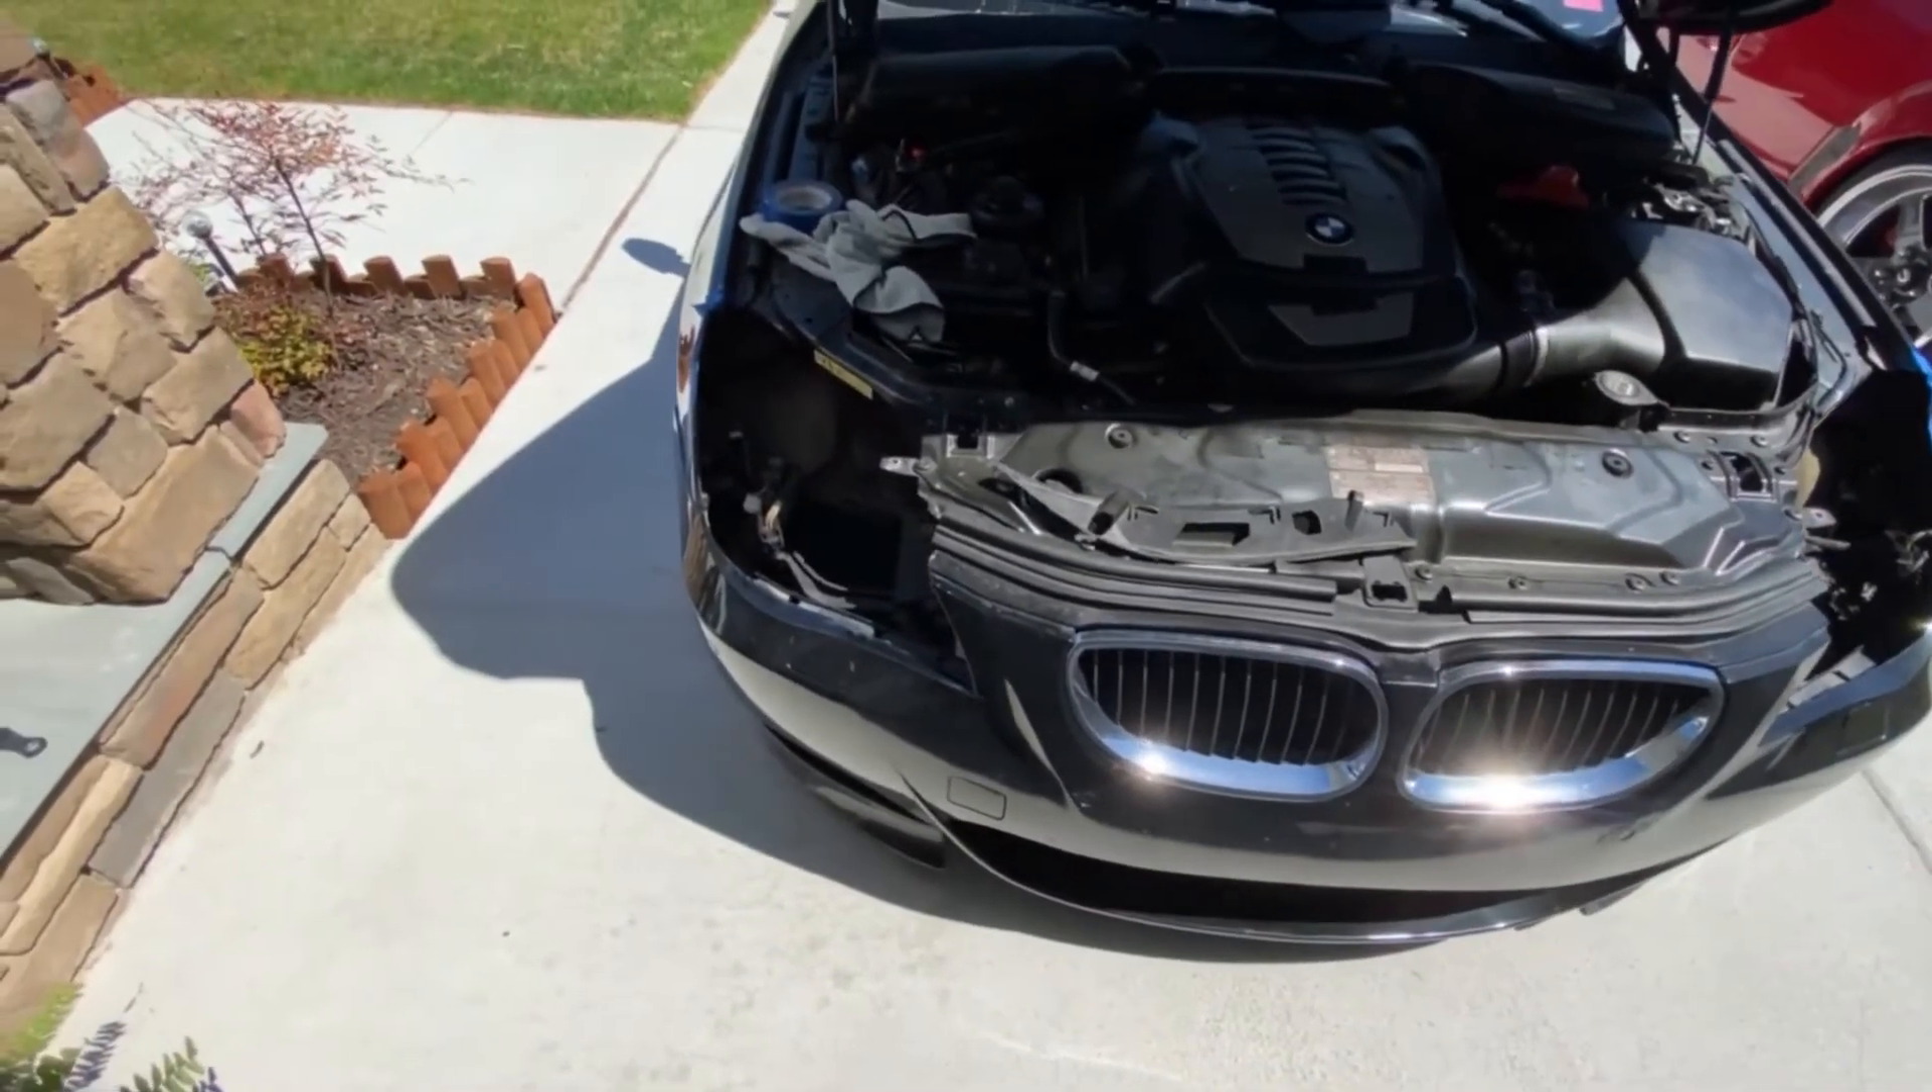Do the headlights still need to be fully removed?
No.